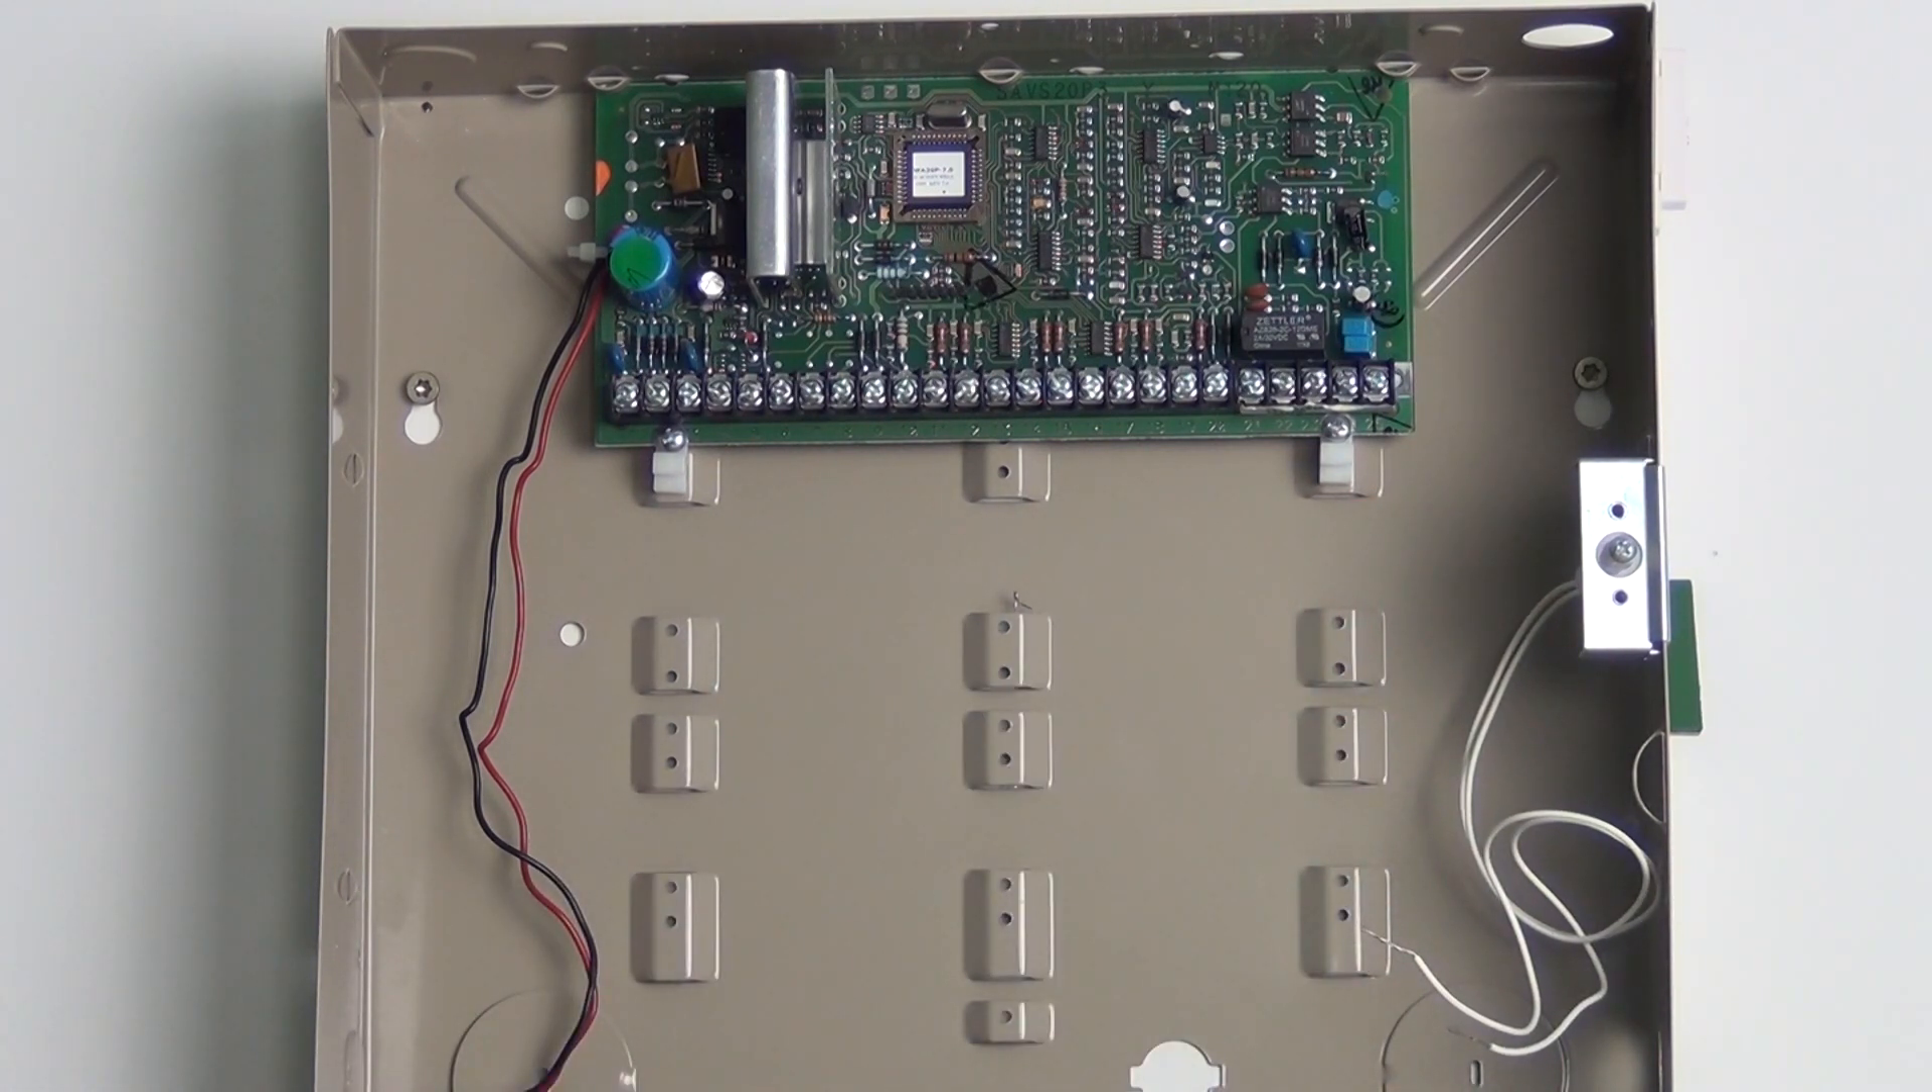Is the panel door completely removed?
Yes.